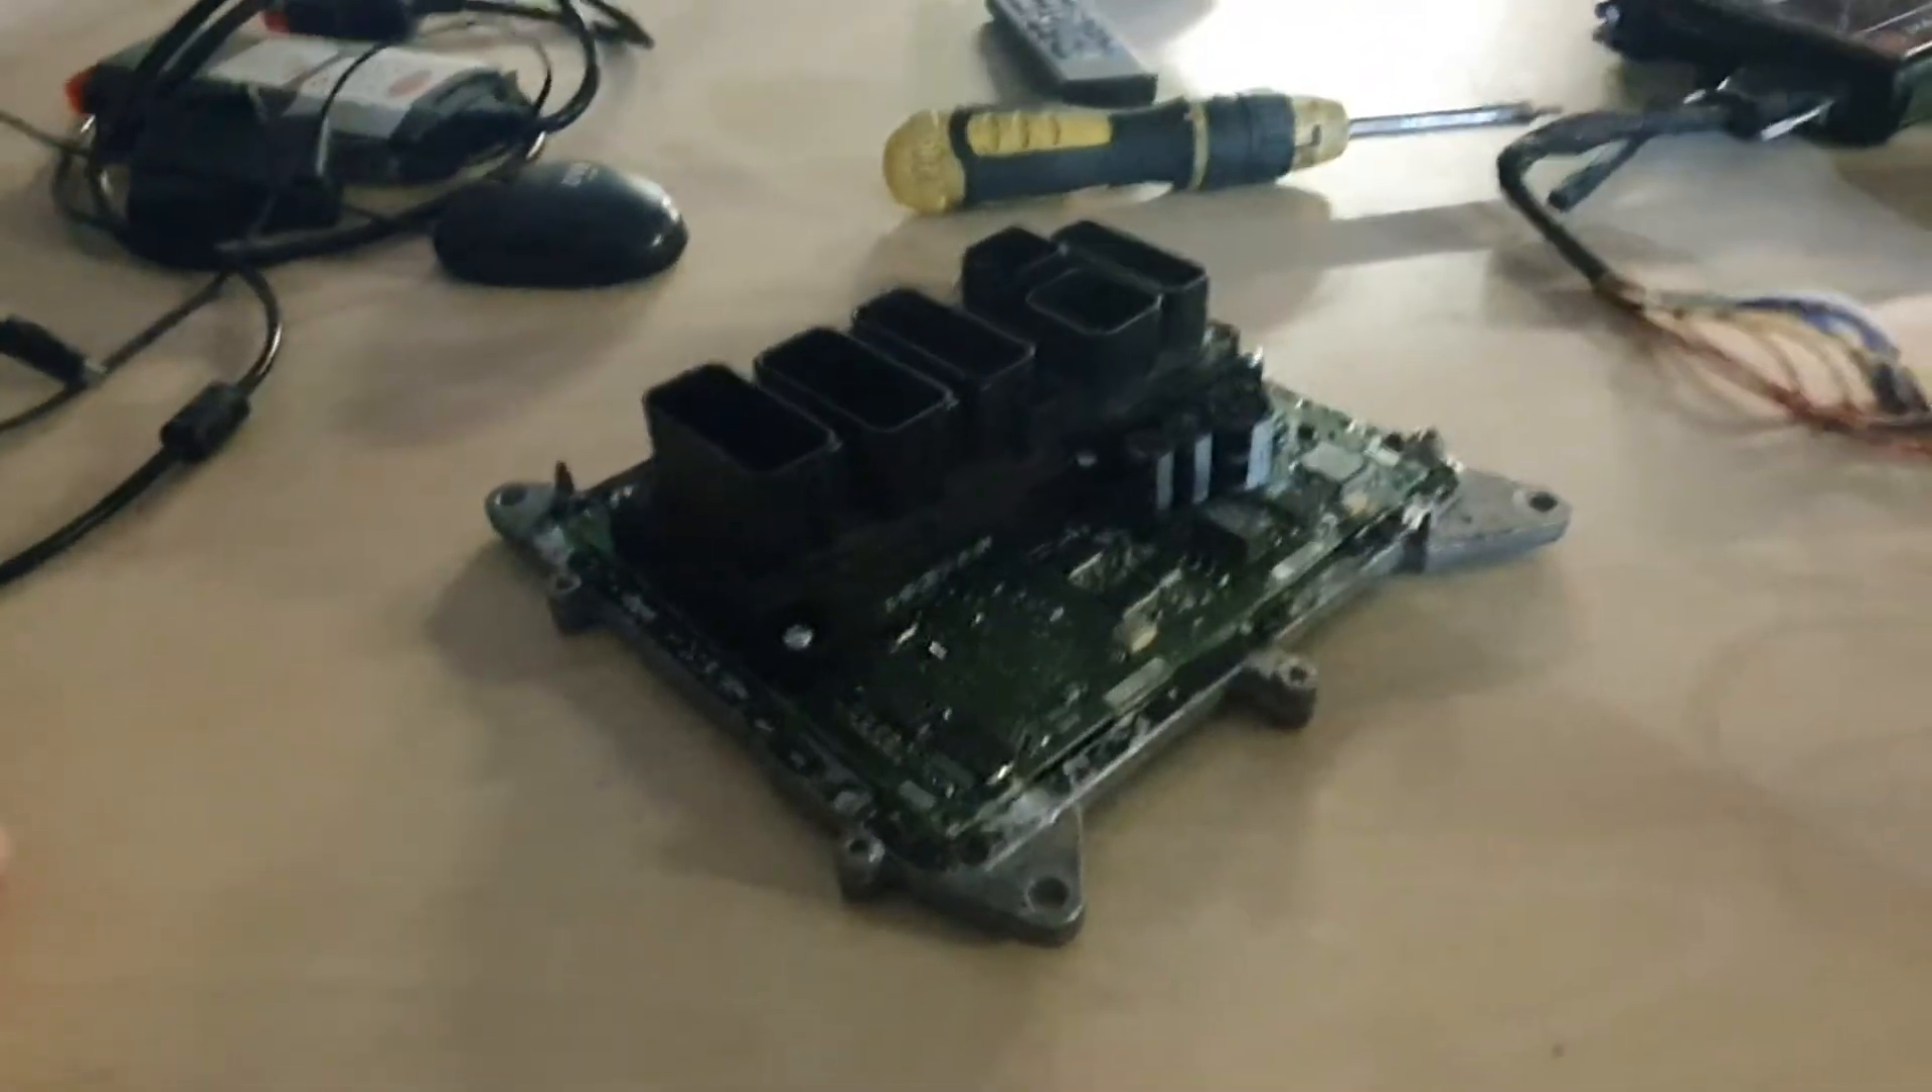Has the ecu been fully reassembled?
No.